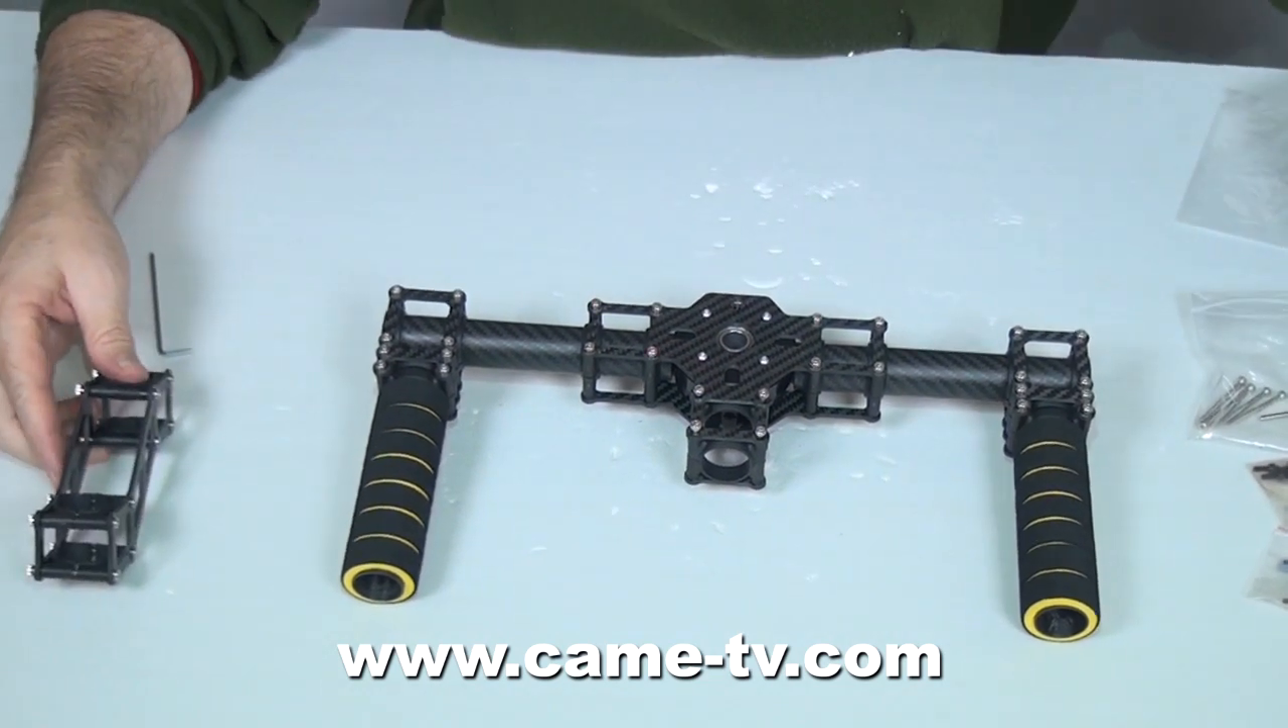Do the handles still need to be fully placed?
No.